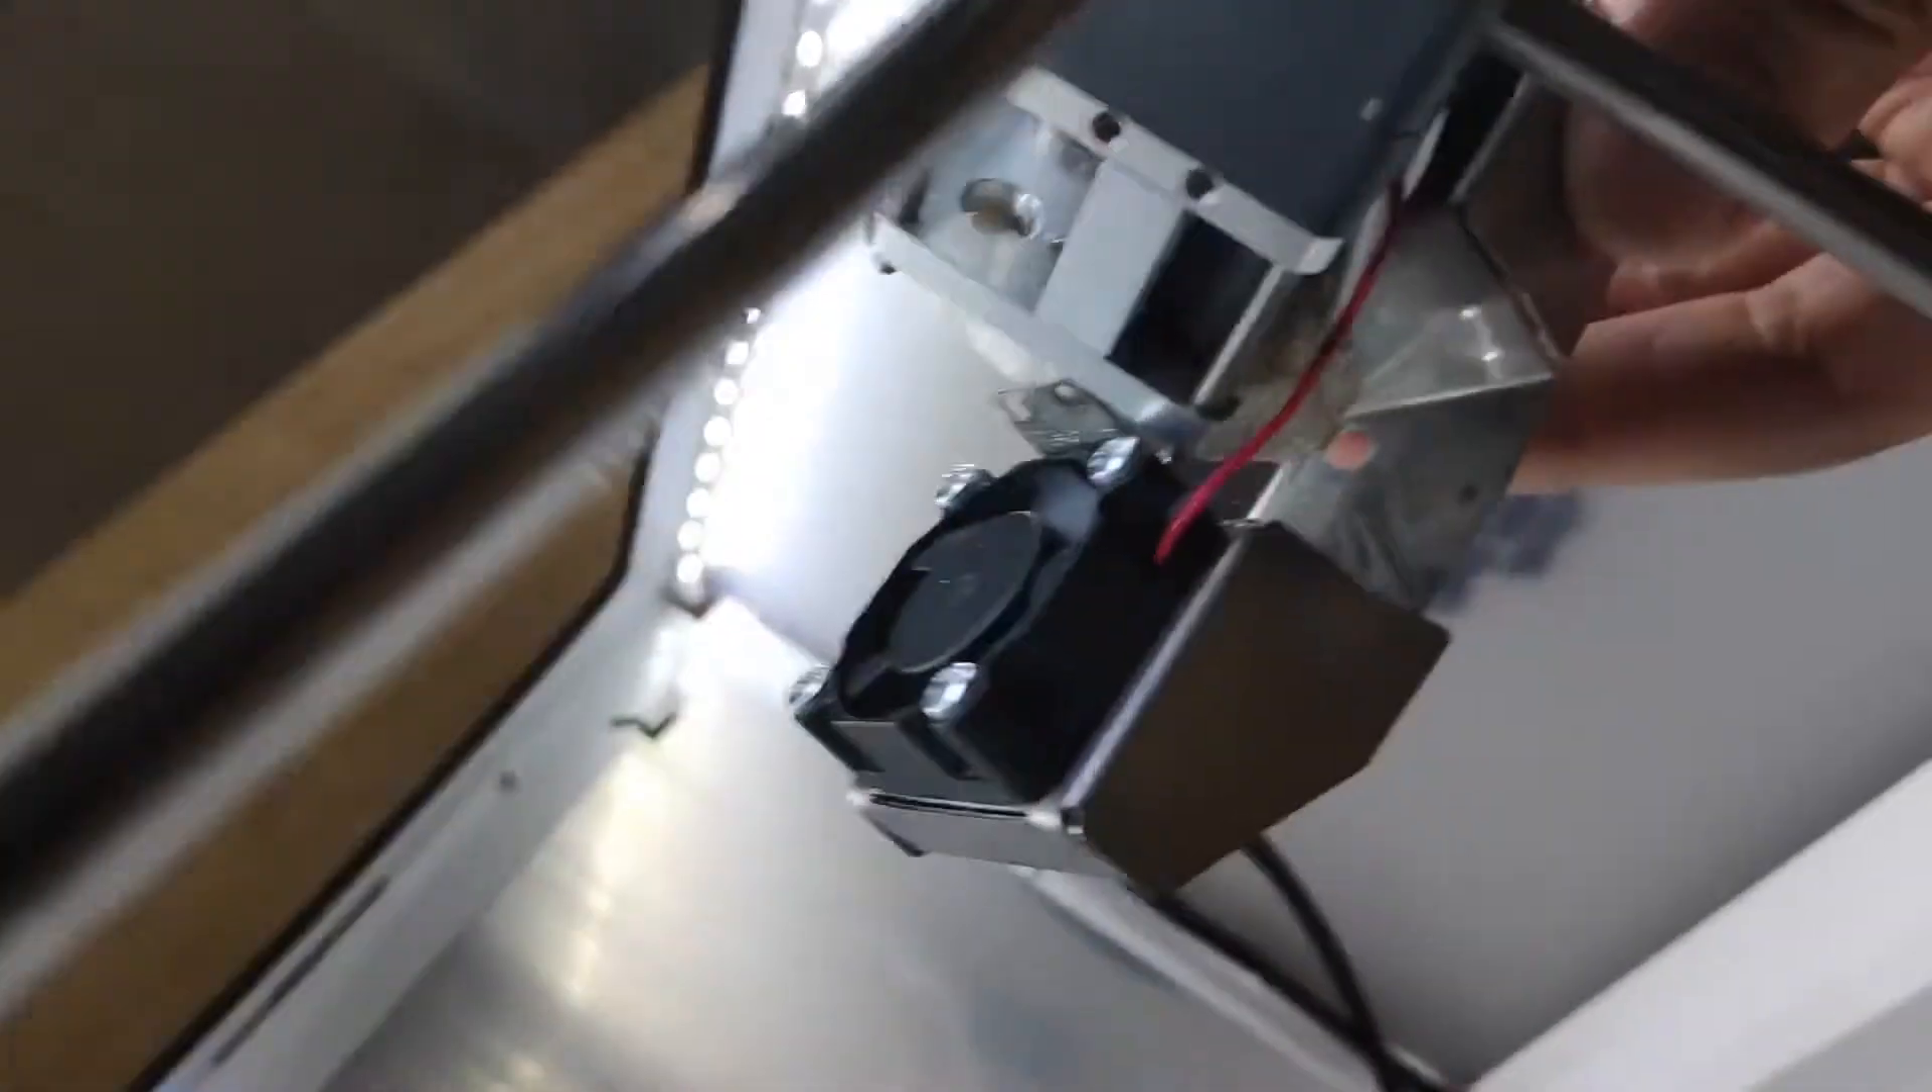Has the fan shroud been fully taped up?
No.